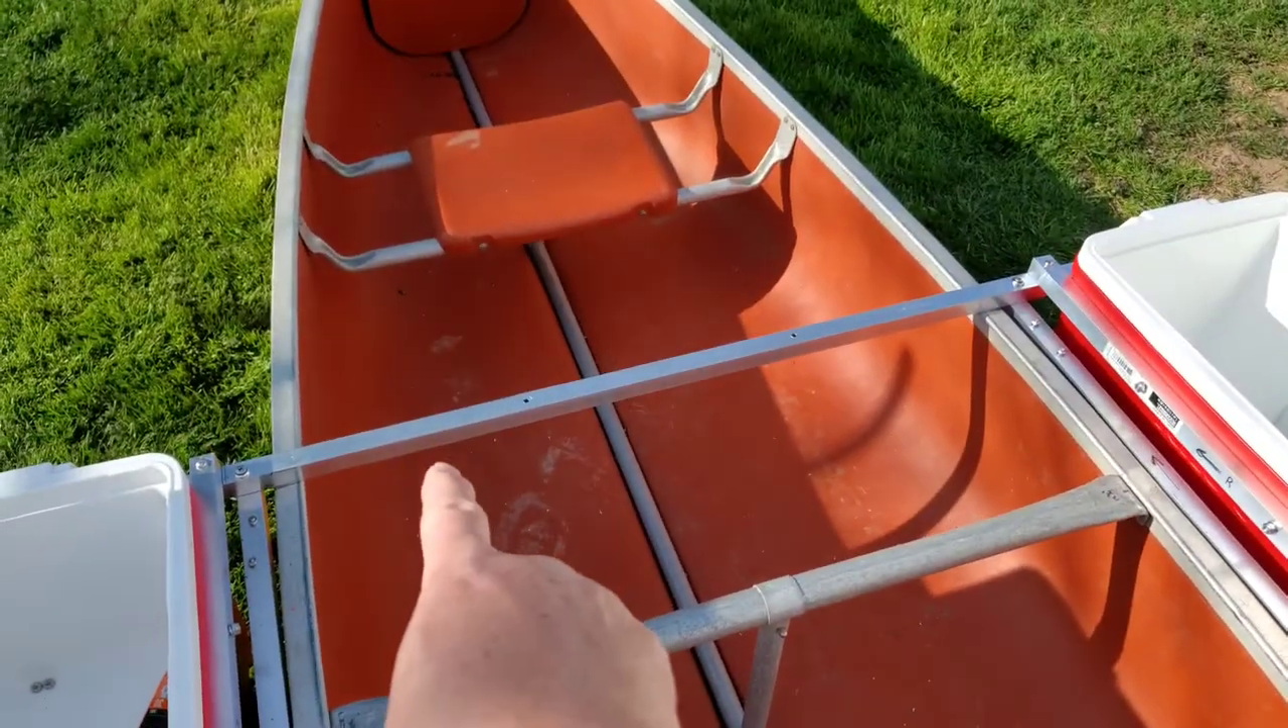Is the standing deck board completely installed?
No.